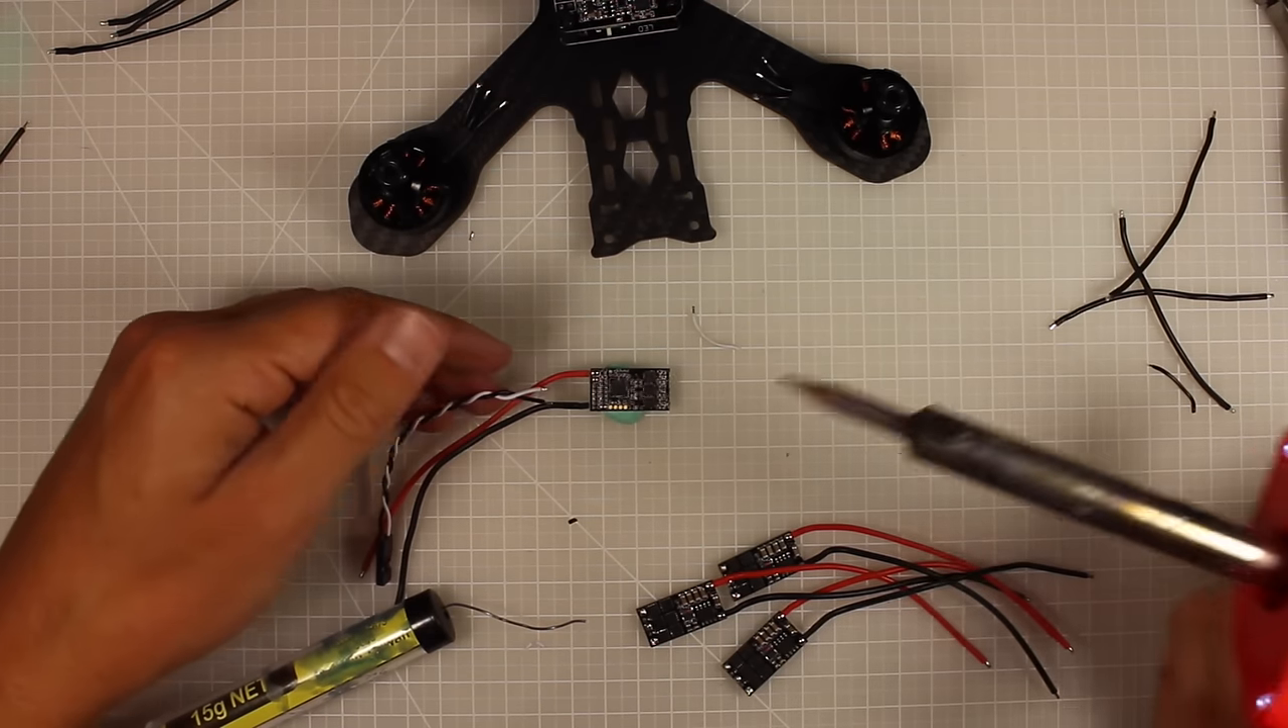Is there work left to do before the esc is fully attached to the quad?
Yes.